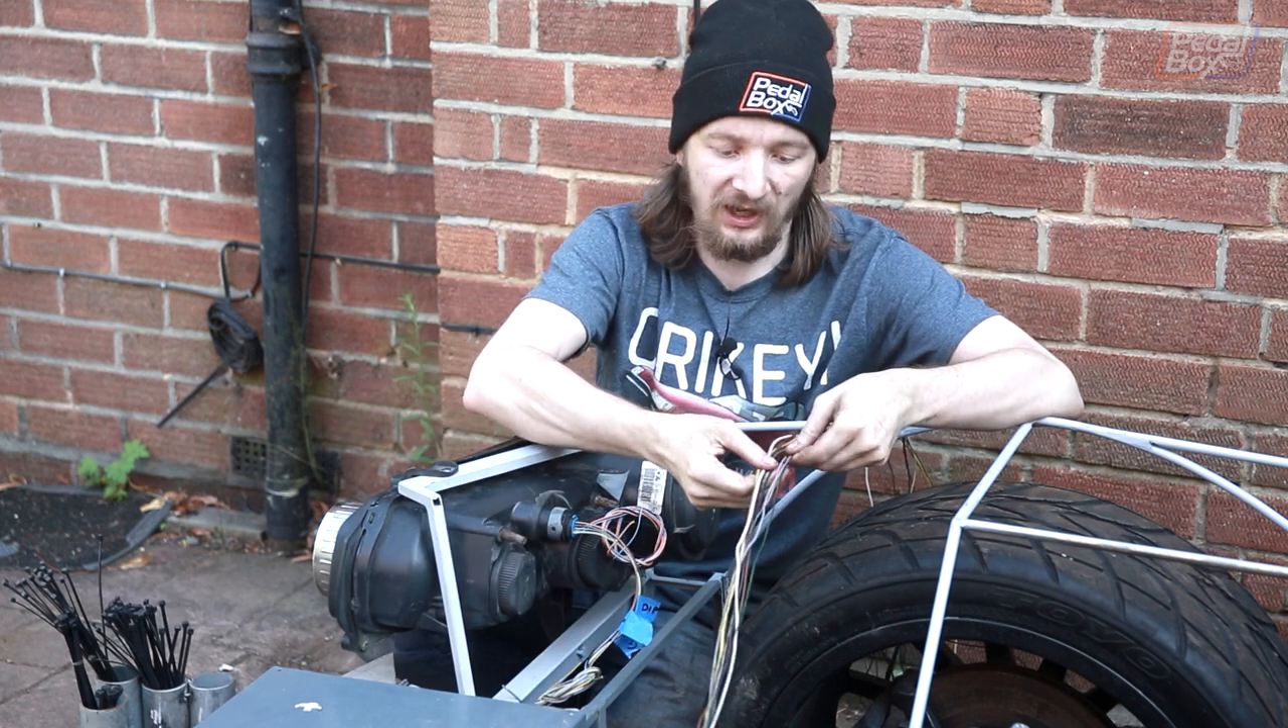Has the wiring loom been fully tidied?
No.